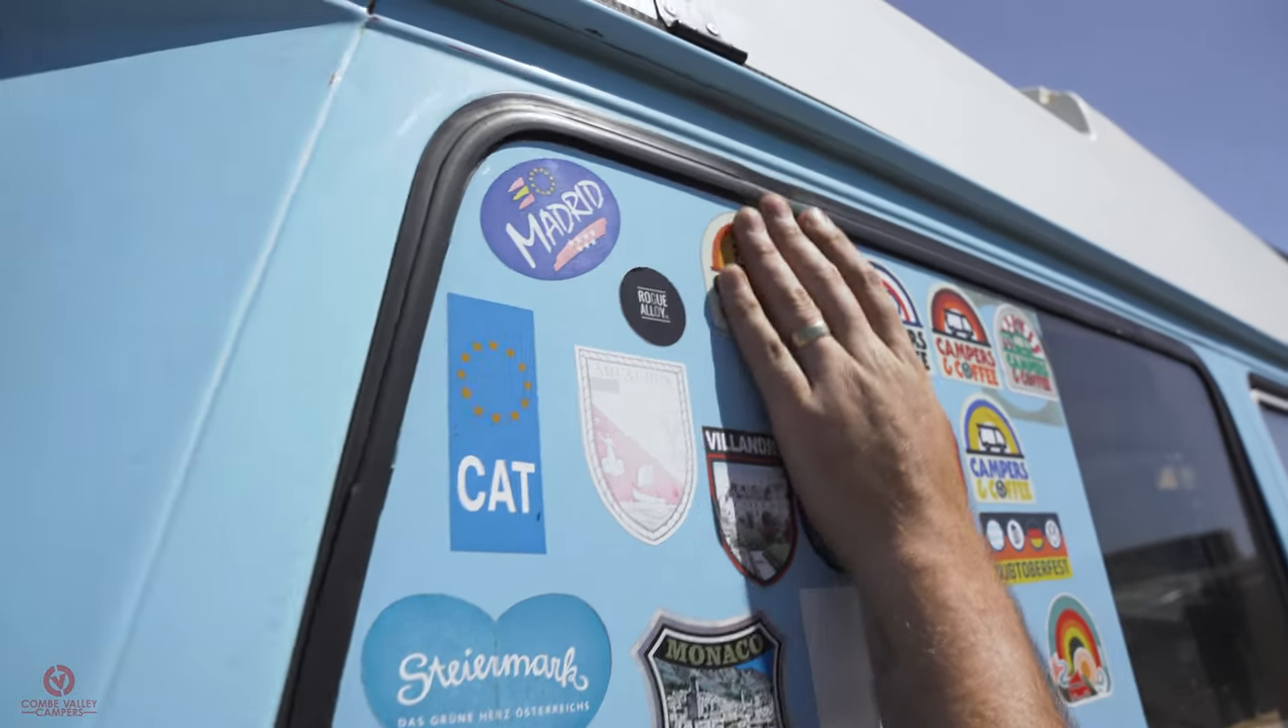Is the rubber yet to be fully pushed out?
Yes.